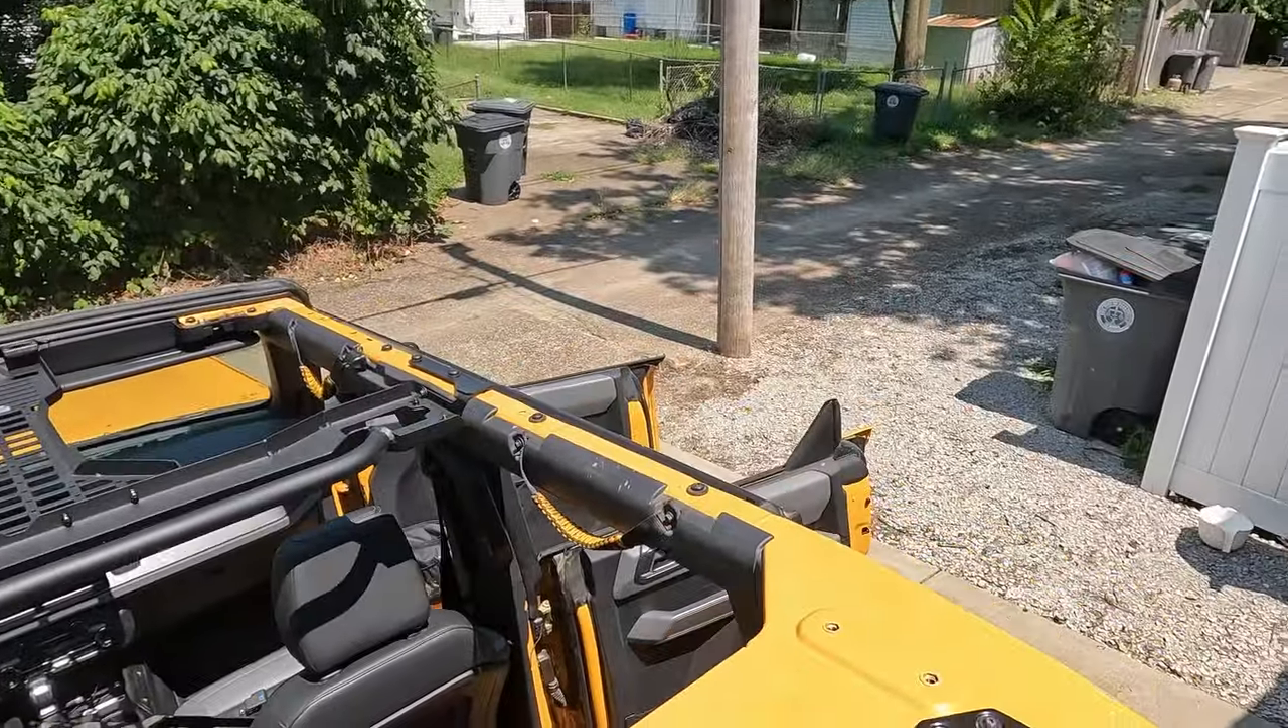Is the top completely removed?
Yes.